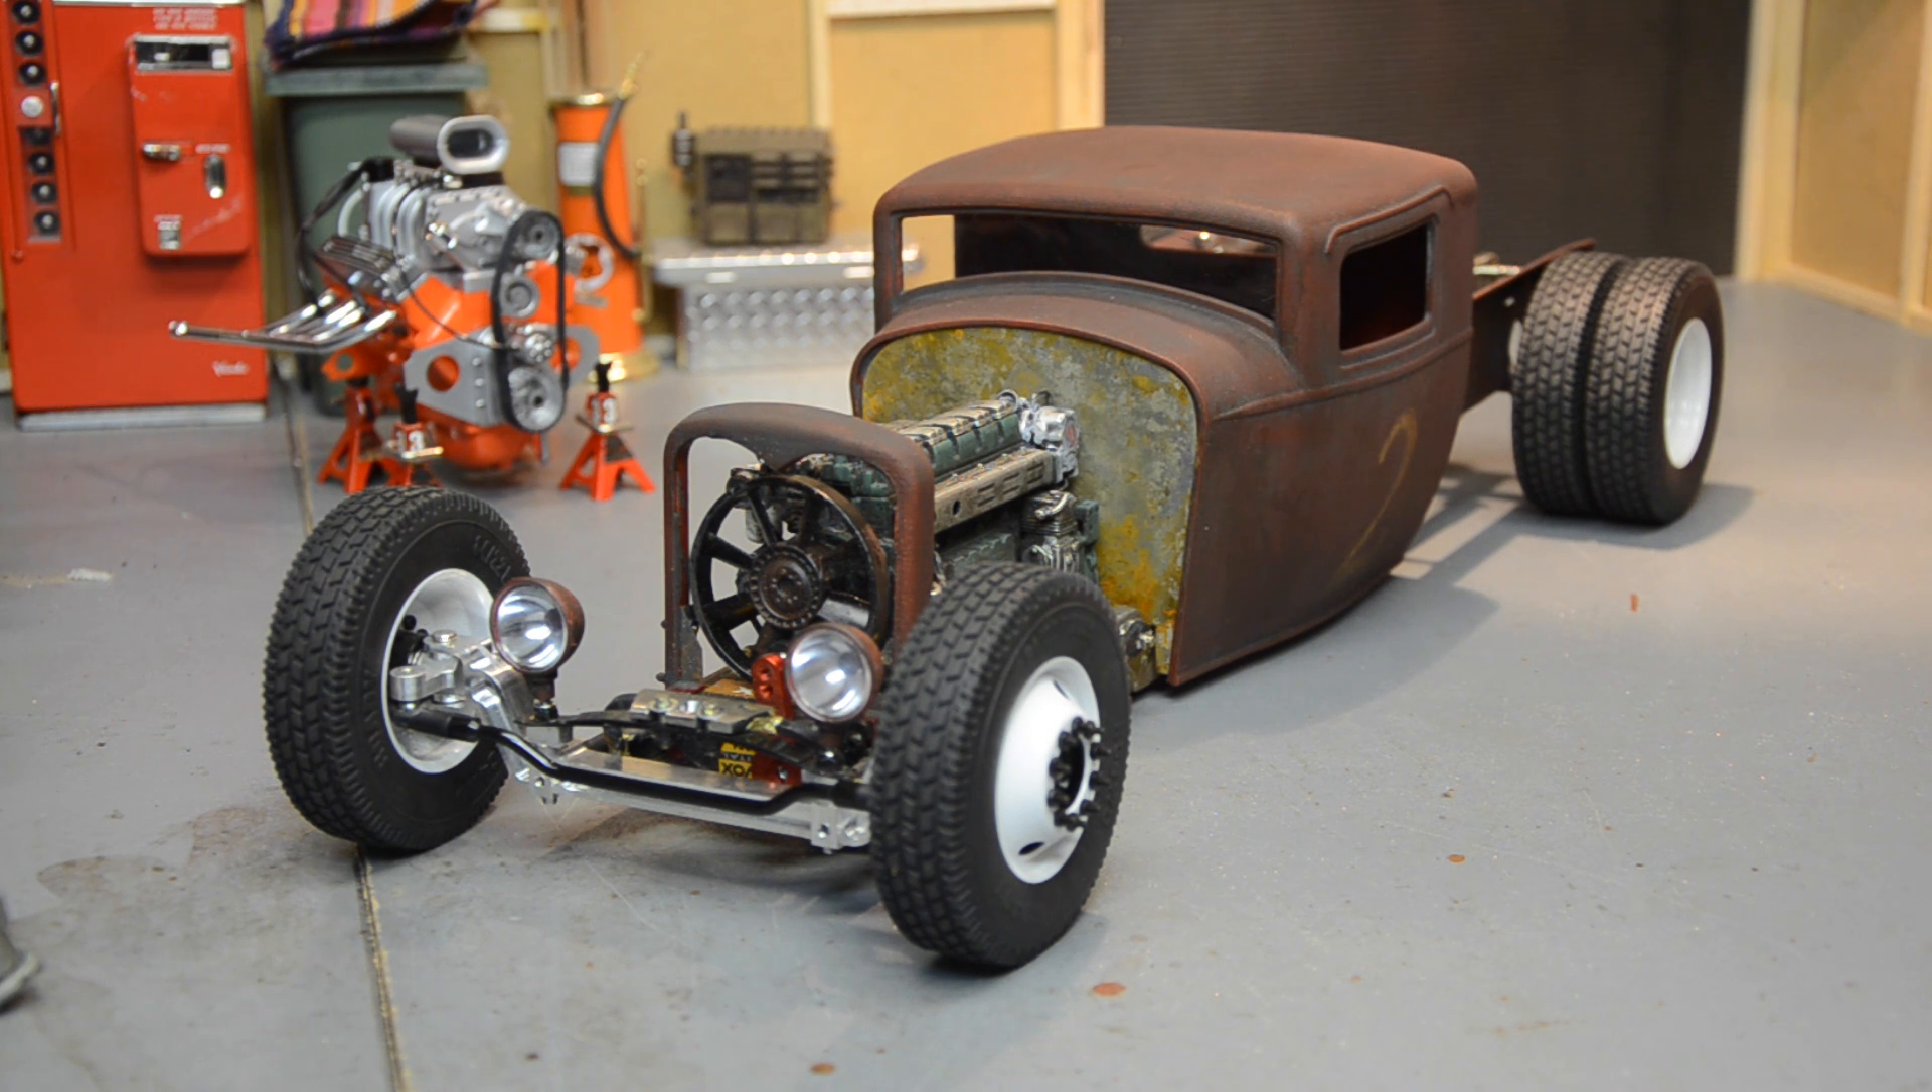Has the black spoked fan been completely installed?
Yes.